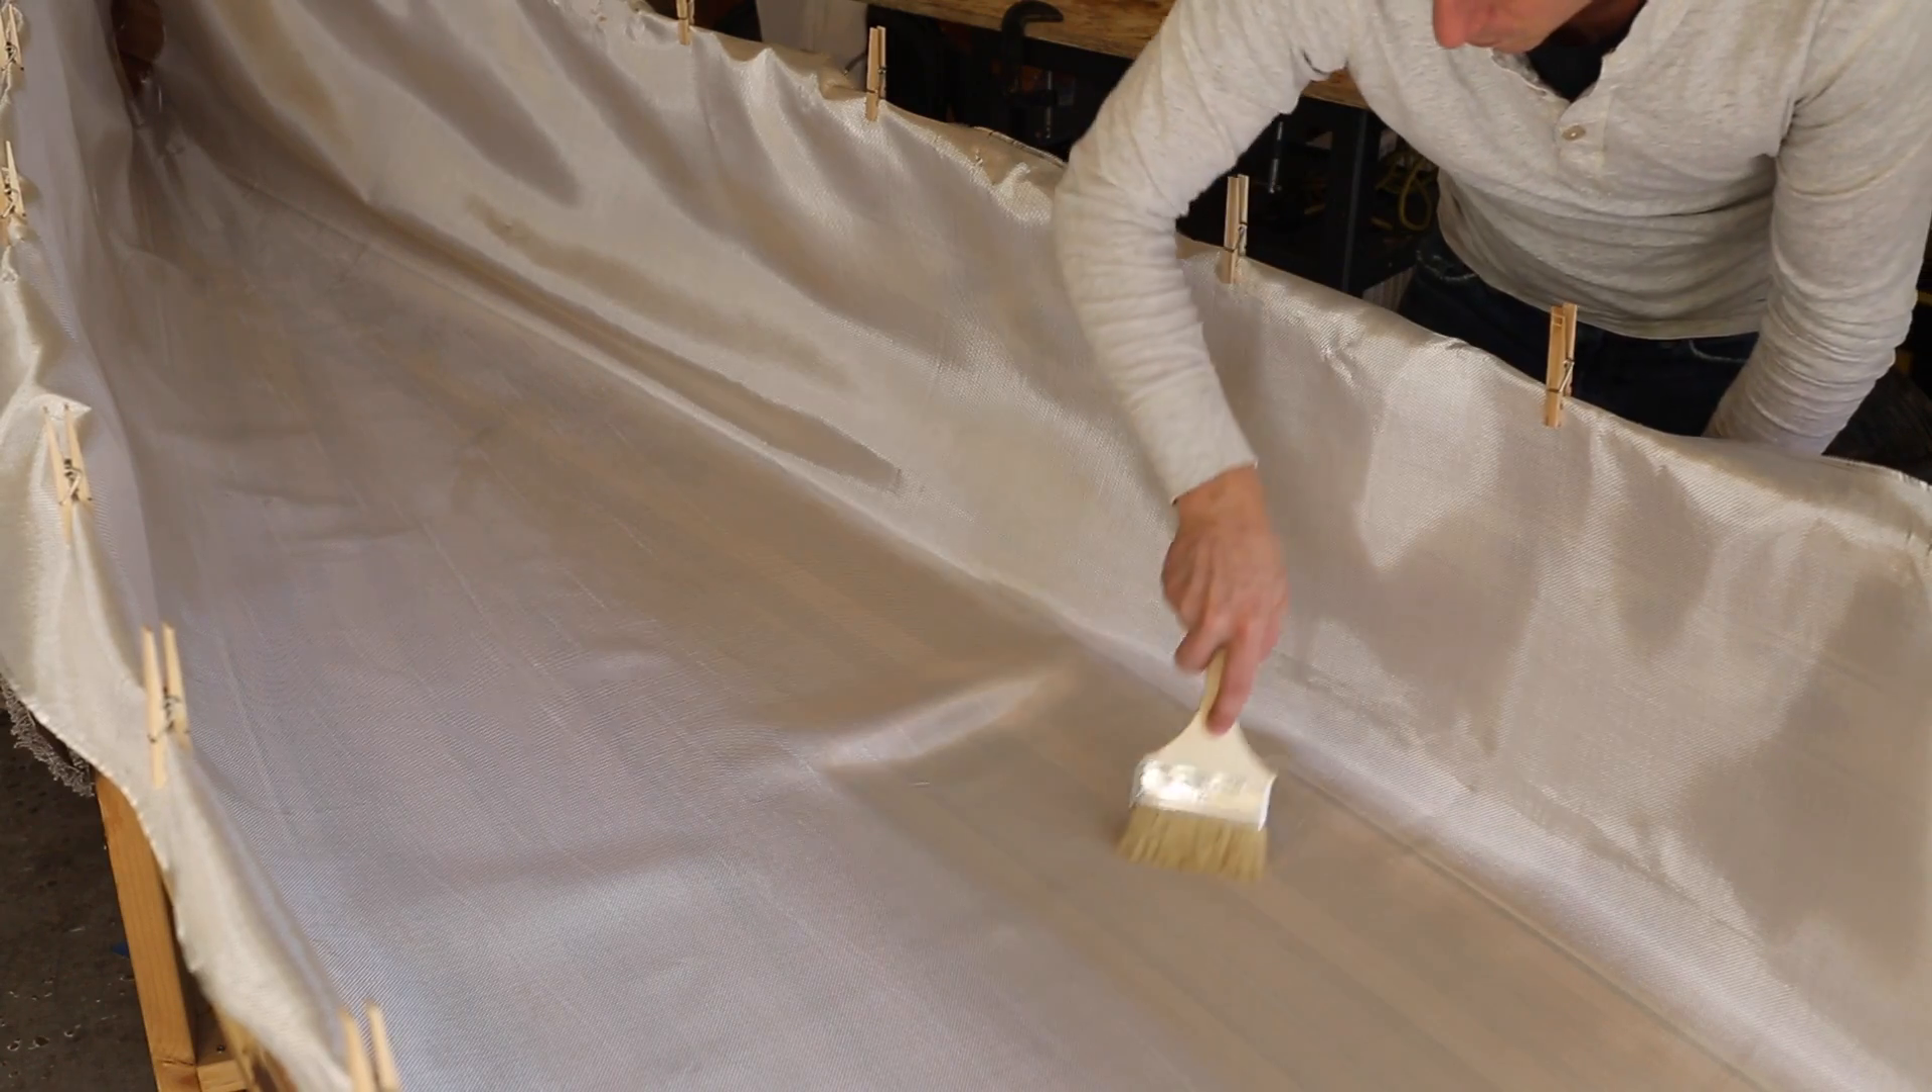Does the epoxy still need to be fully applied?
Yes.